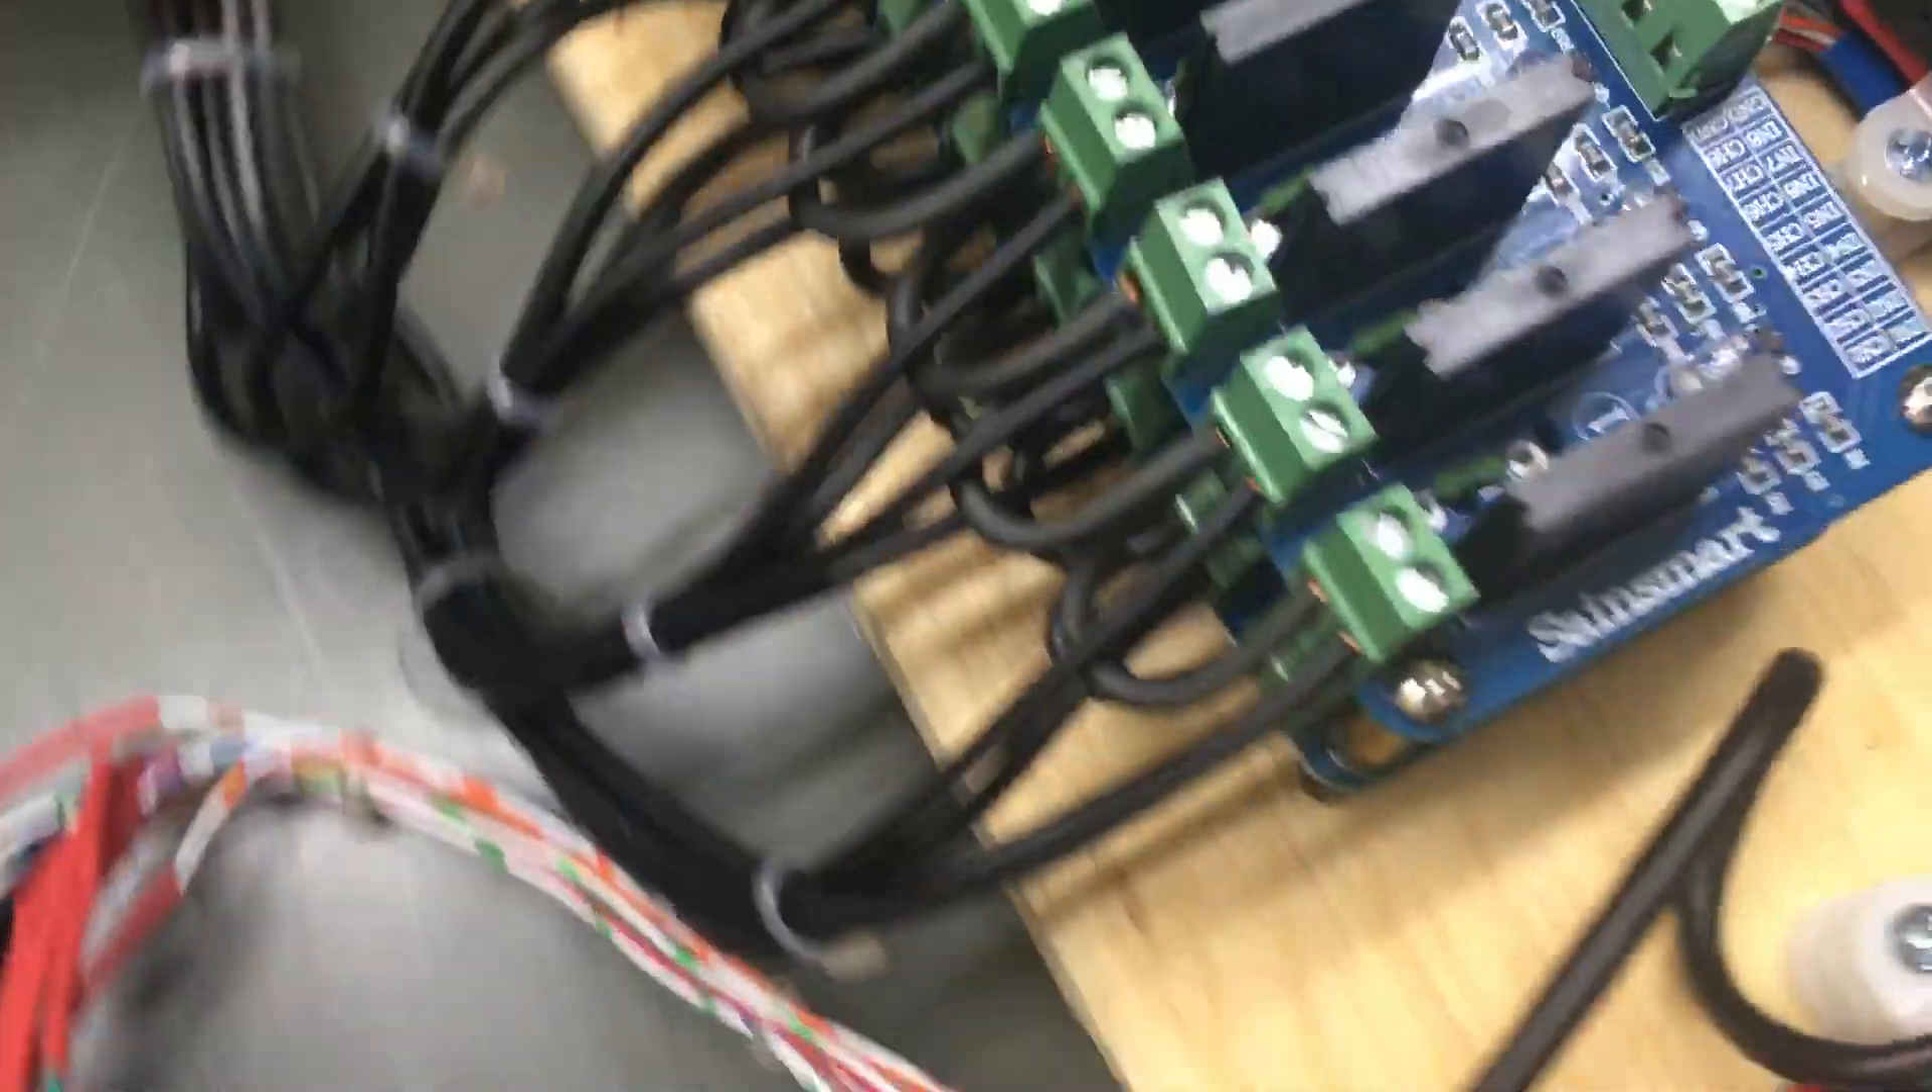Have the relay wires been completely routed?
Yes.